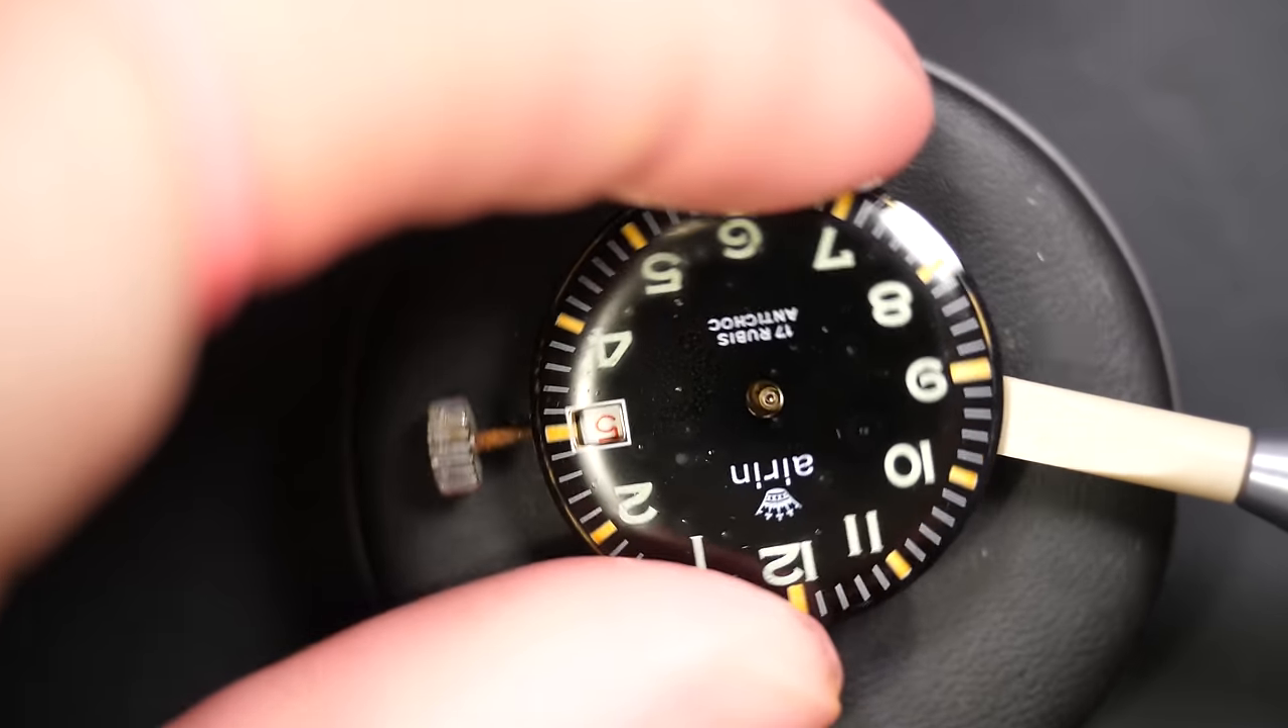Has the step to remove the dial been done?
No.